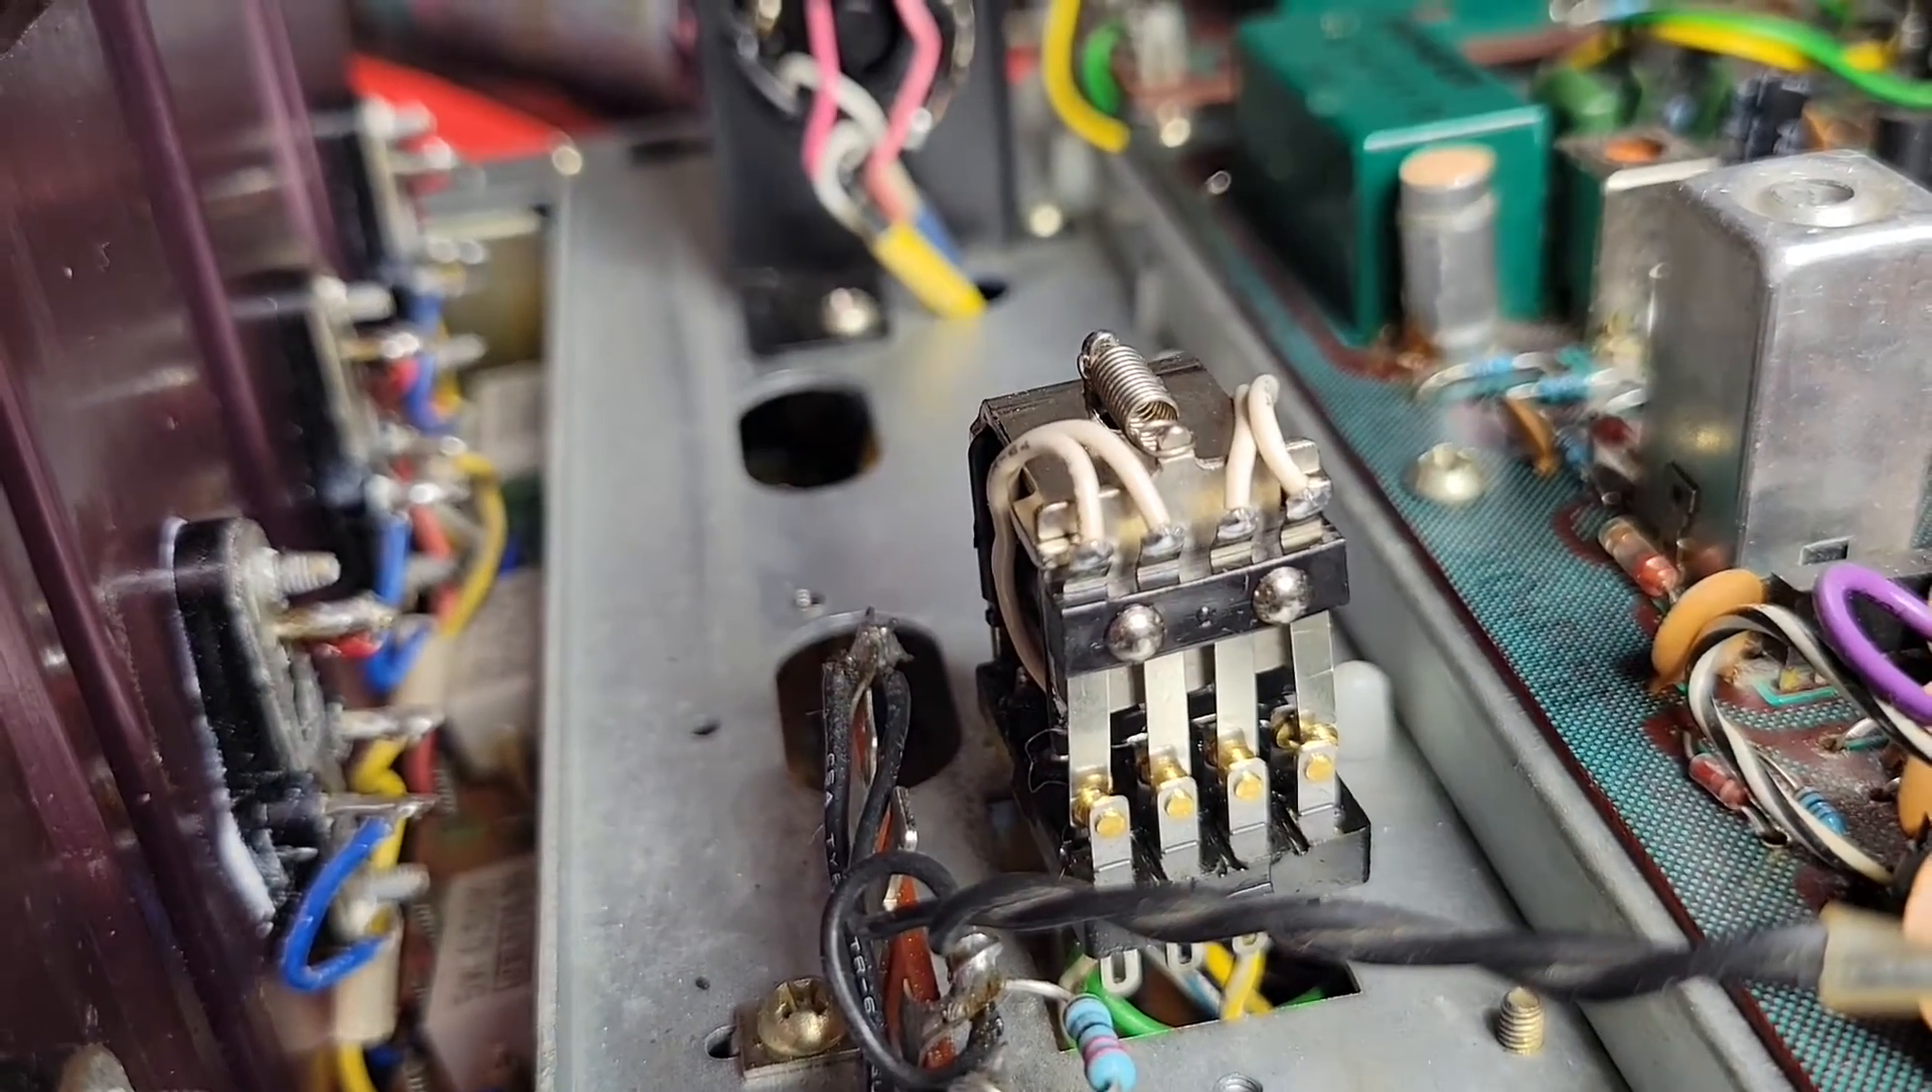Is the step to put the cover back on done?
No.